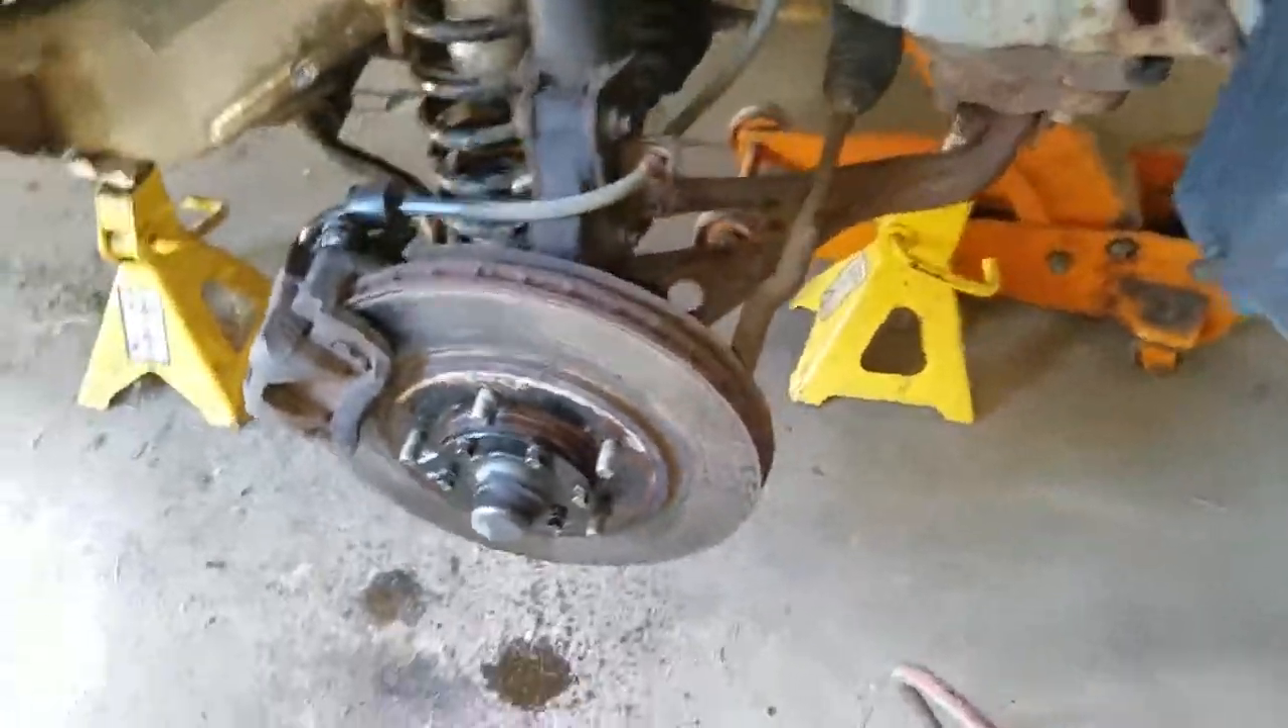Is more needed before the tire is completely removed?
No.